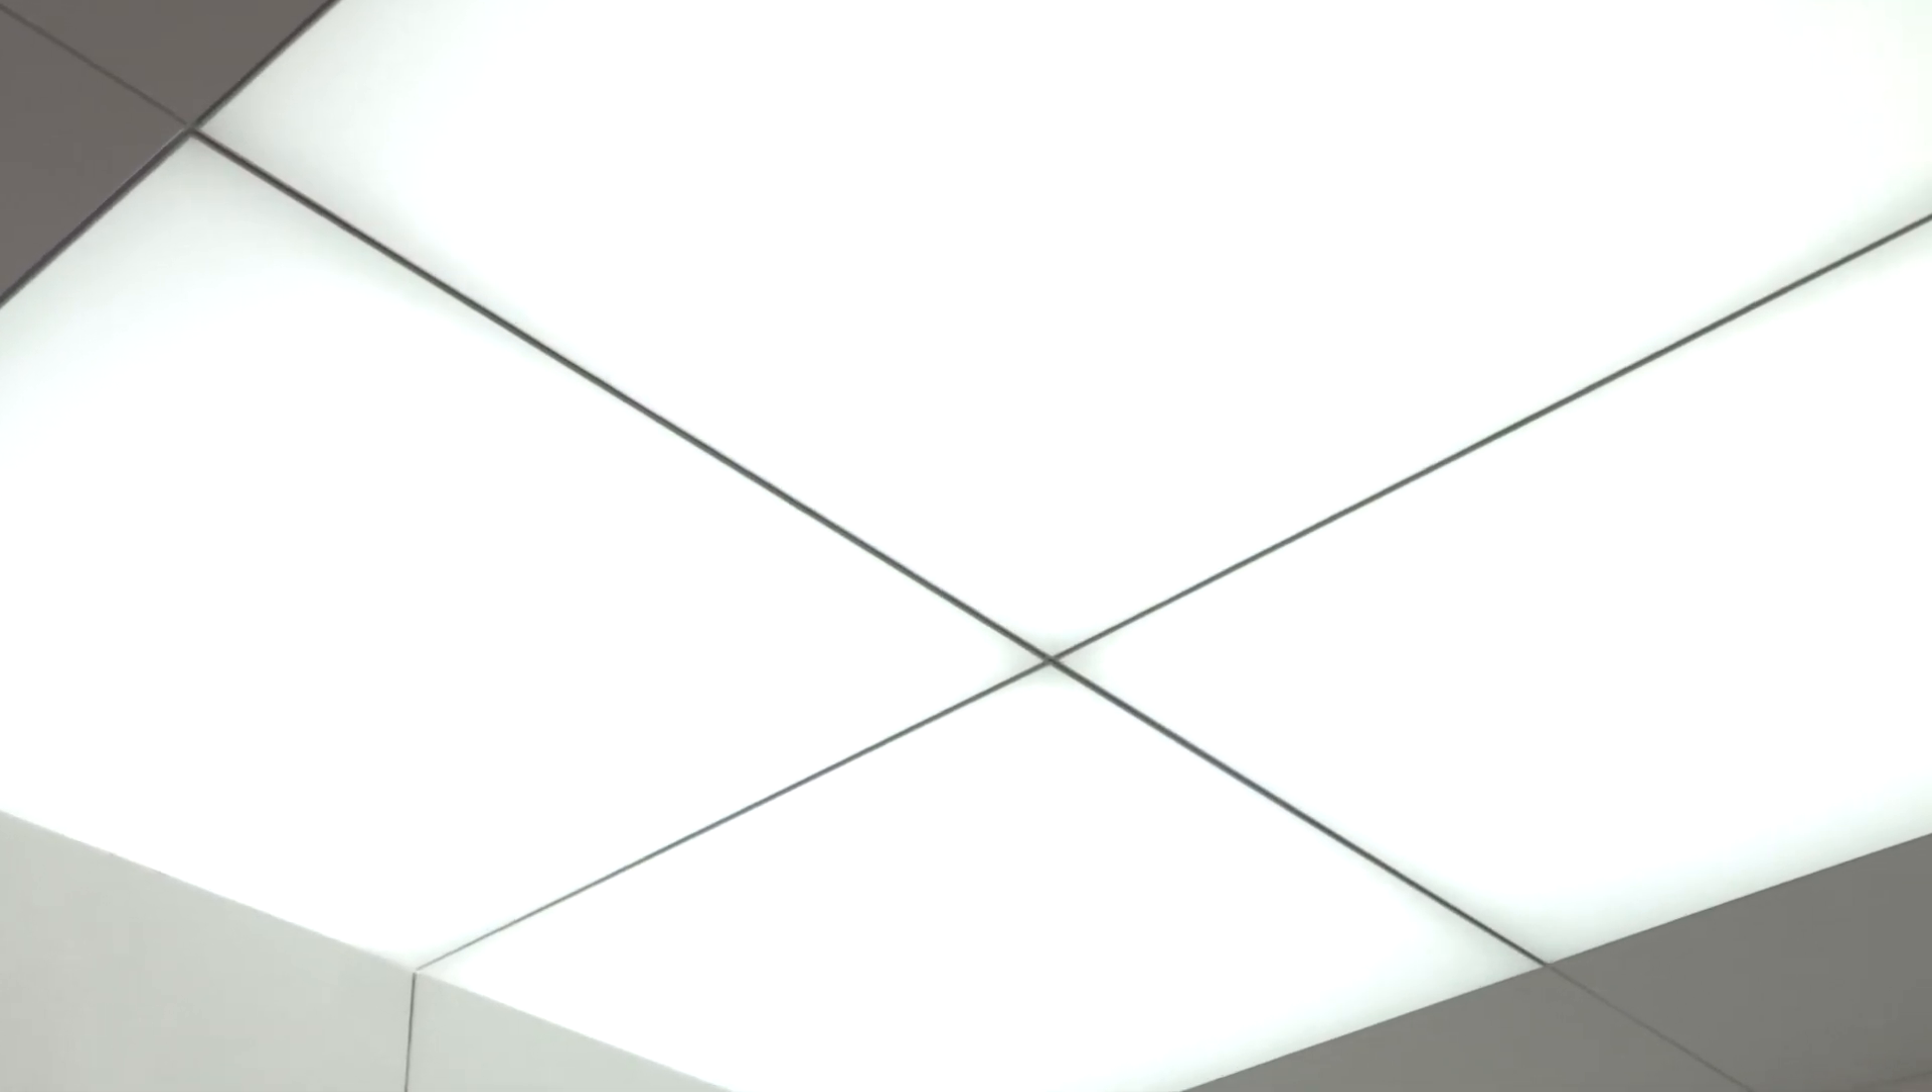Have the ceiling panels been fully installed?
Yes.